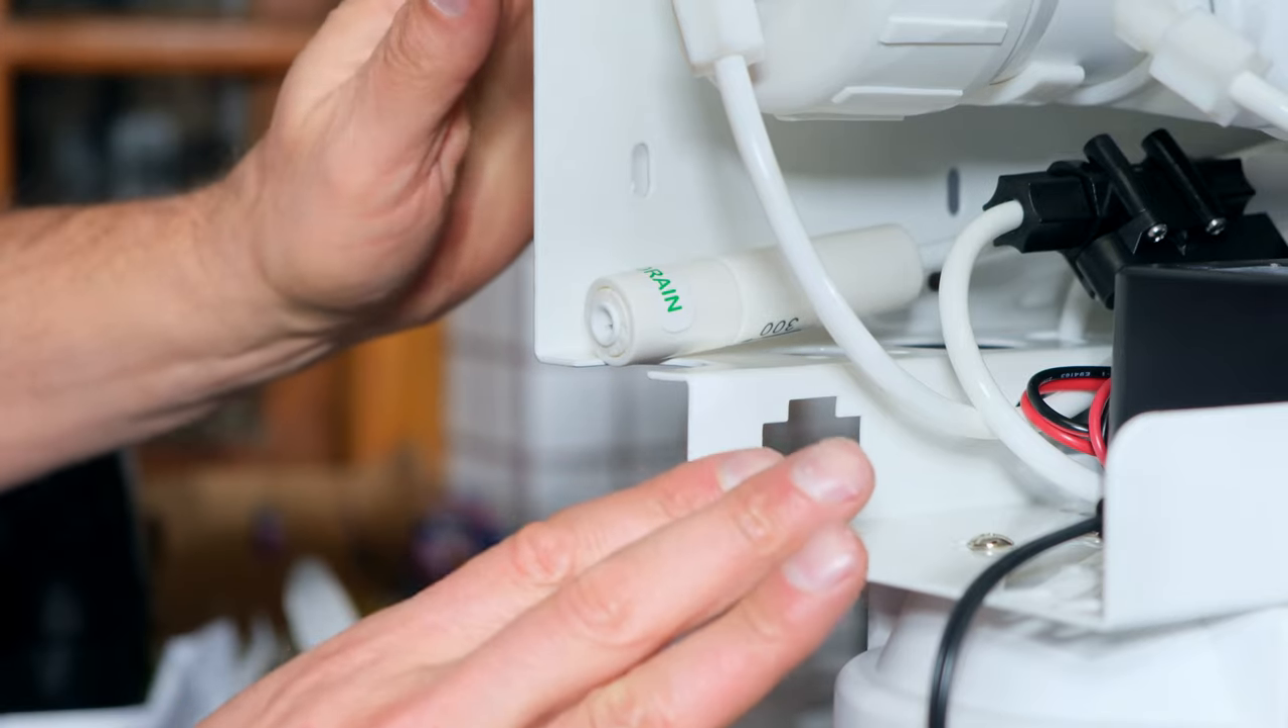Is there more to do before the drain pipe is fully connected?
Yes.